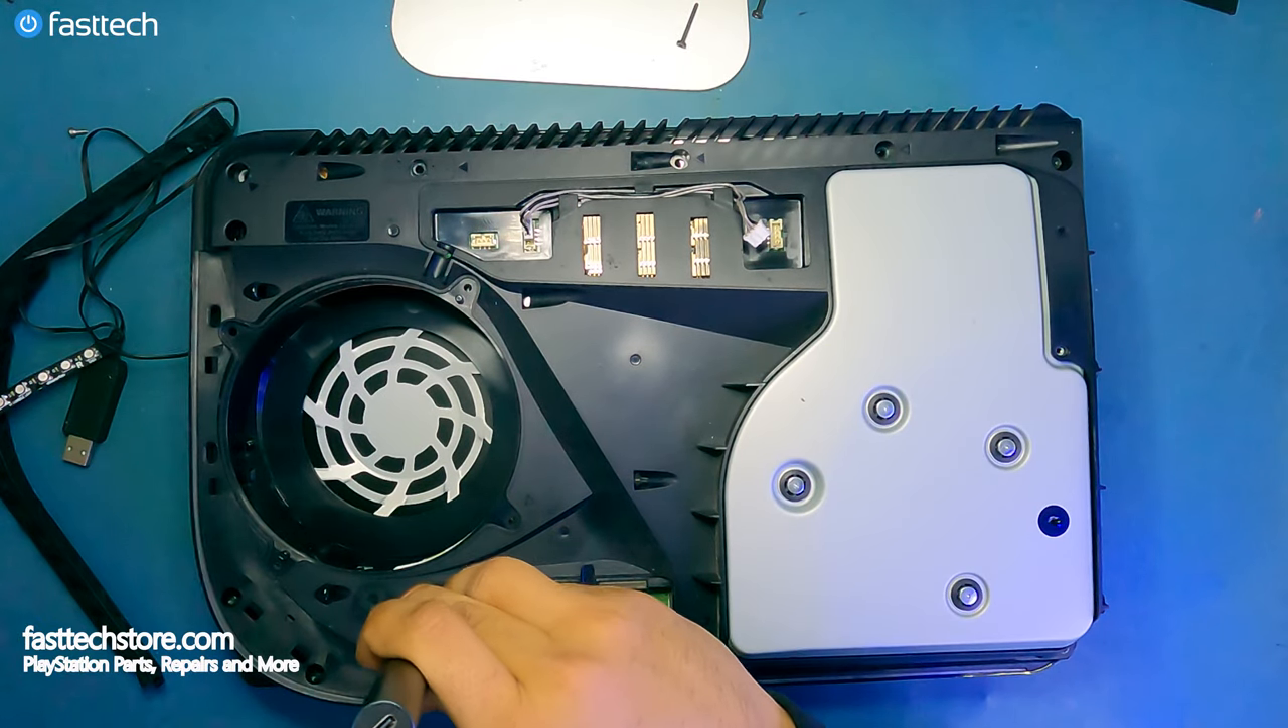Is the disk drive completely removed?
No.